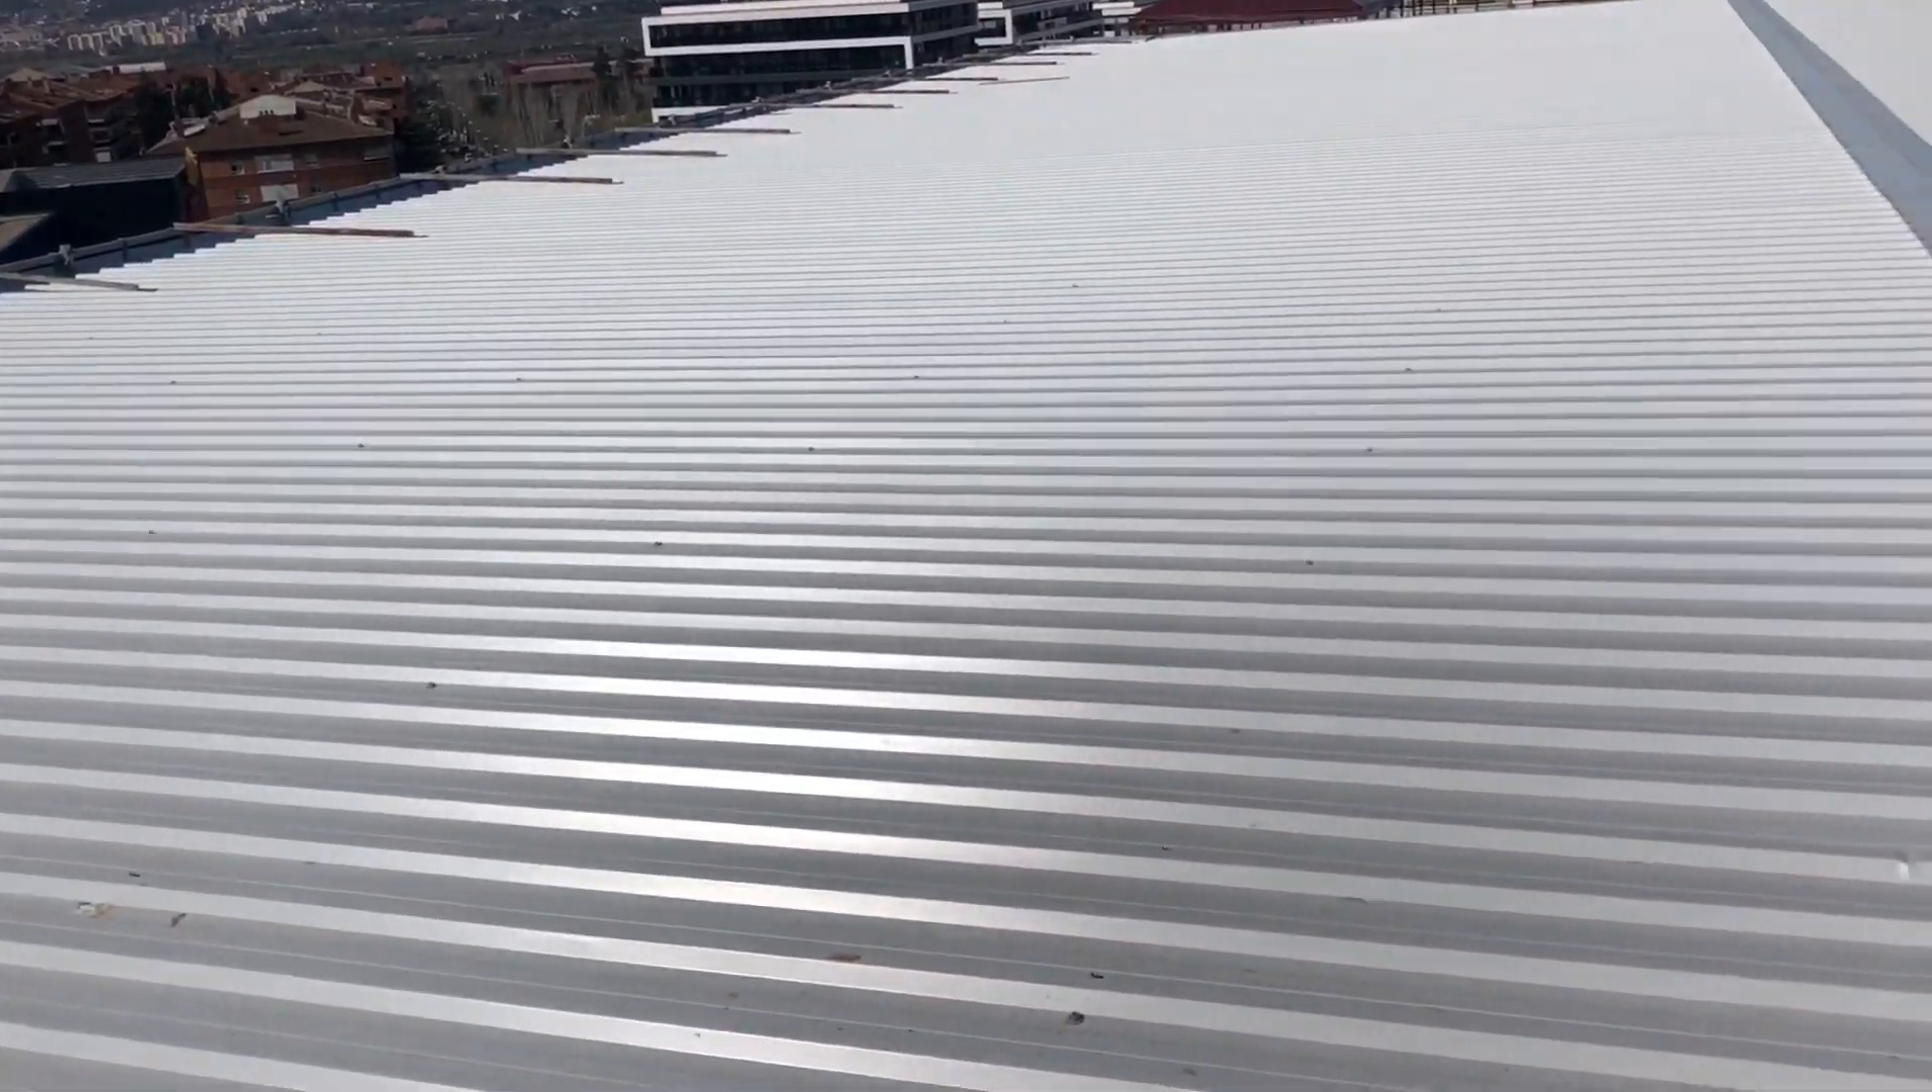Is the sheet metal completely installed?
Yes.